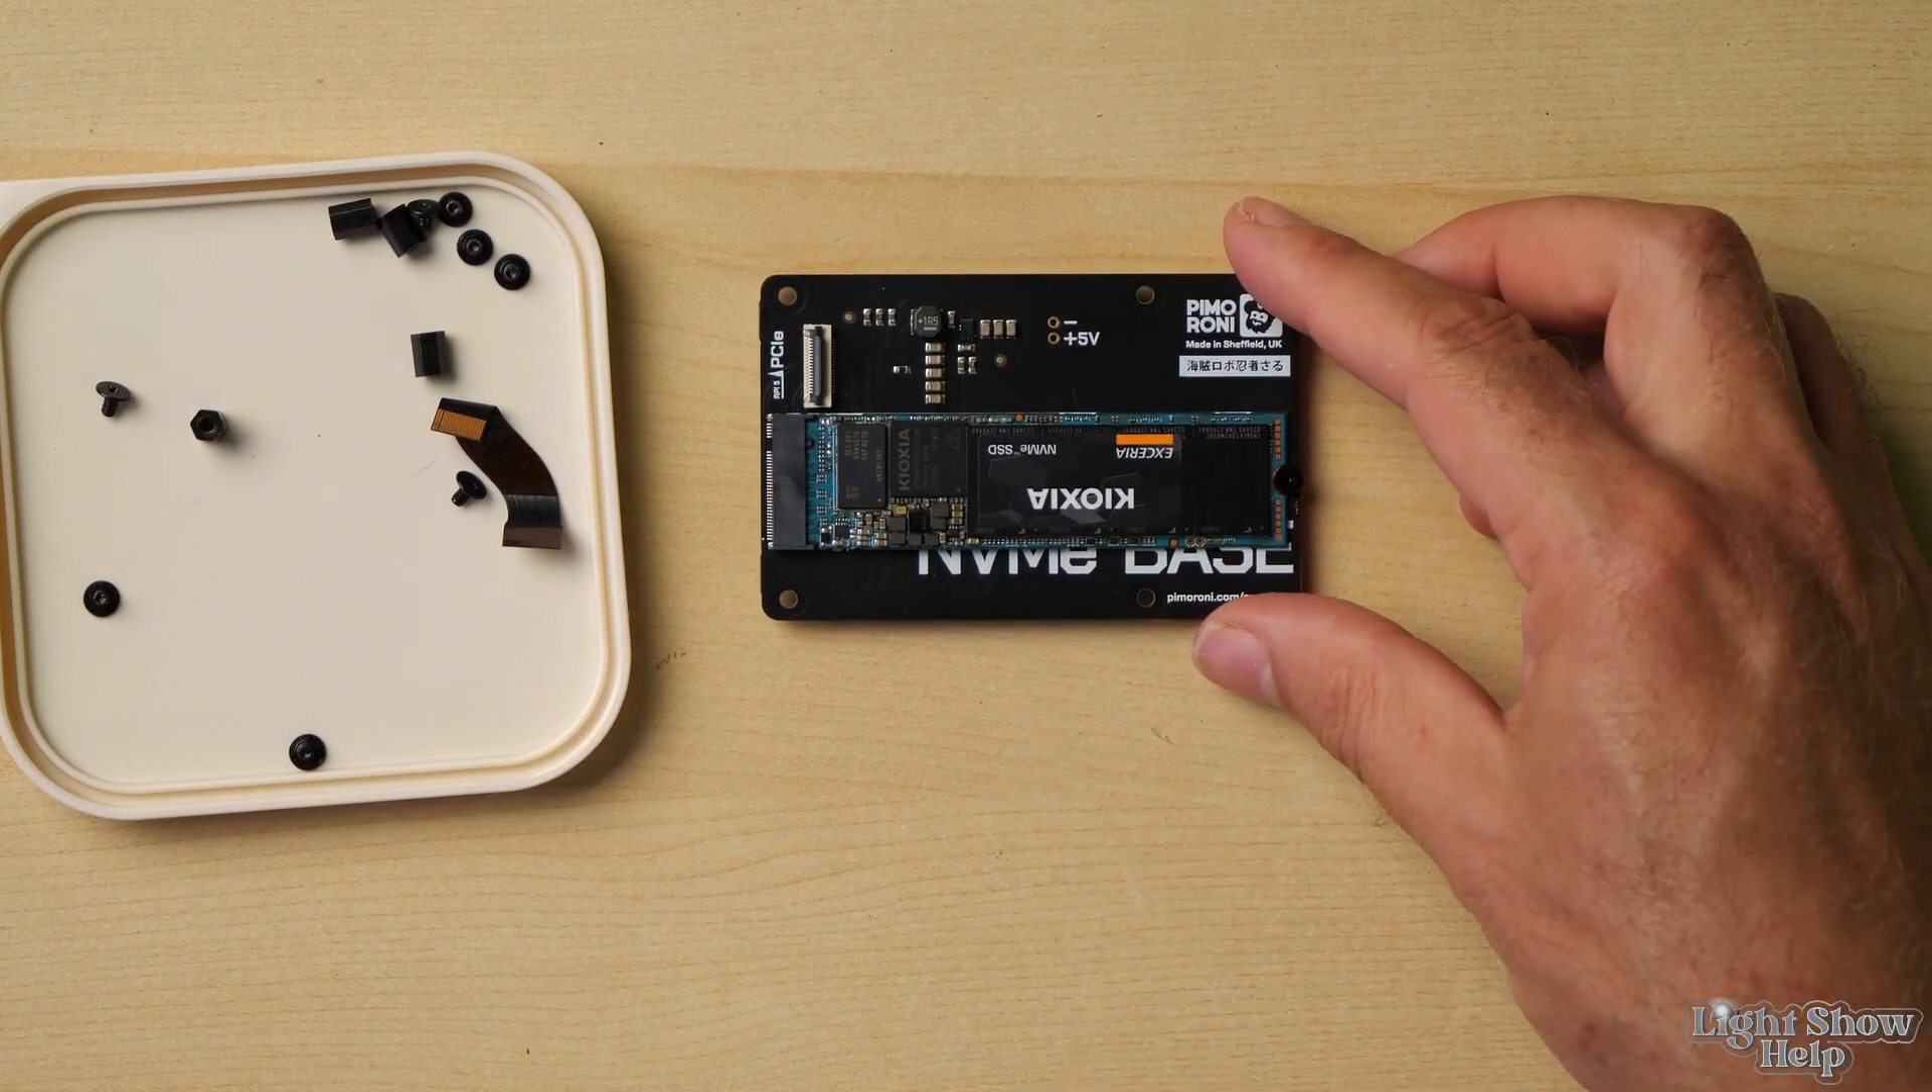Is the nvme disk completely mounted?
Yes.